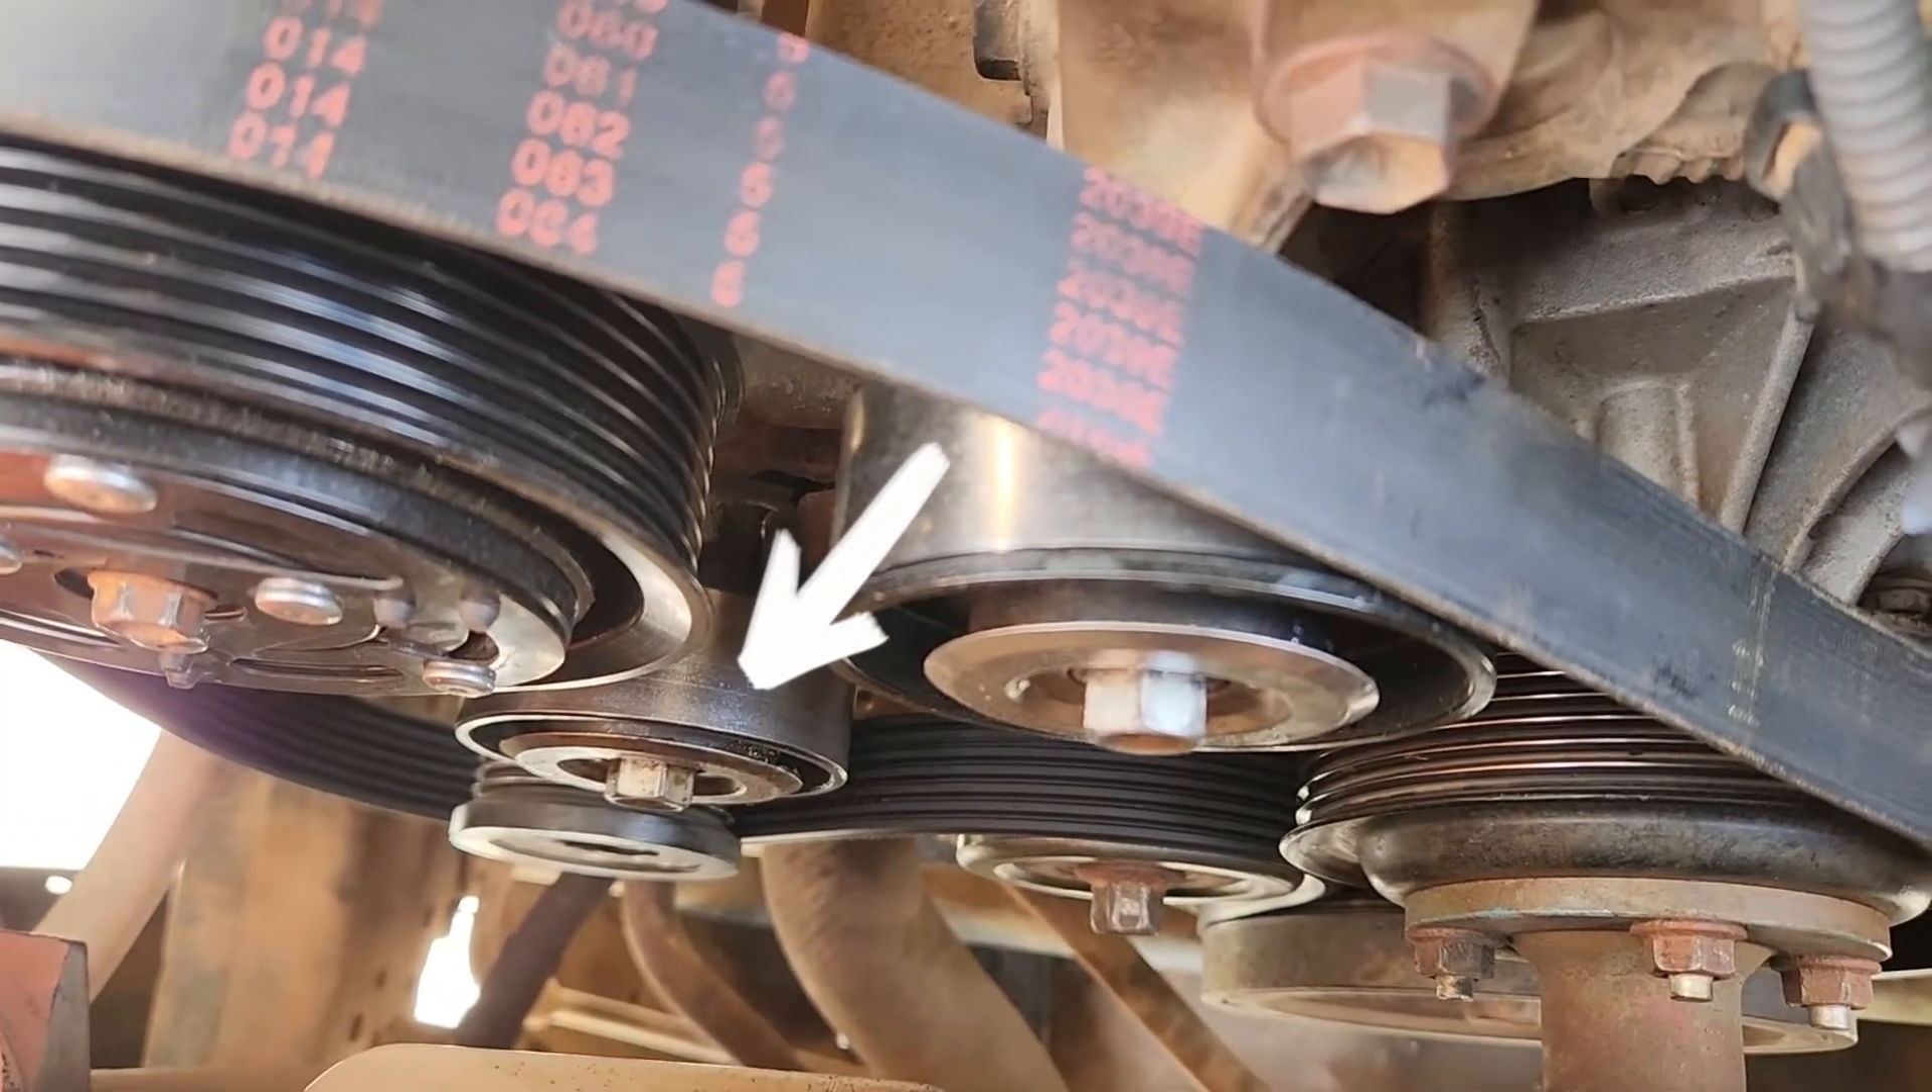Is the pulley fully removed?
No.